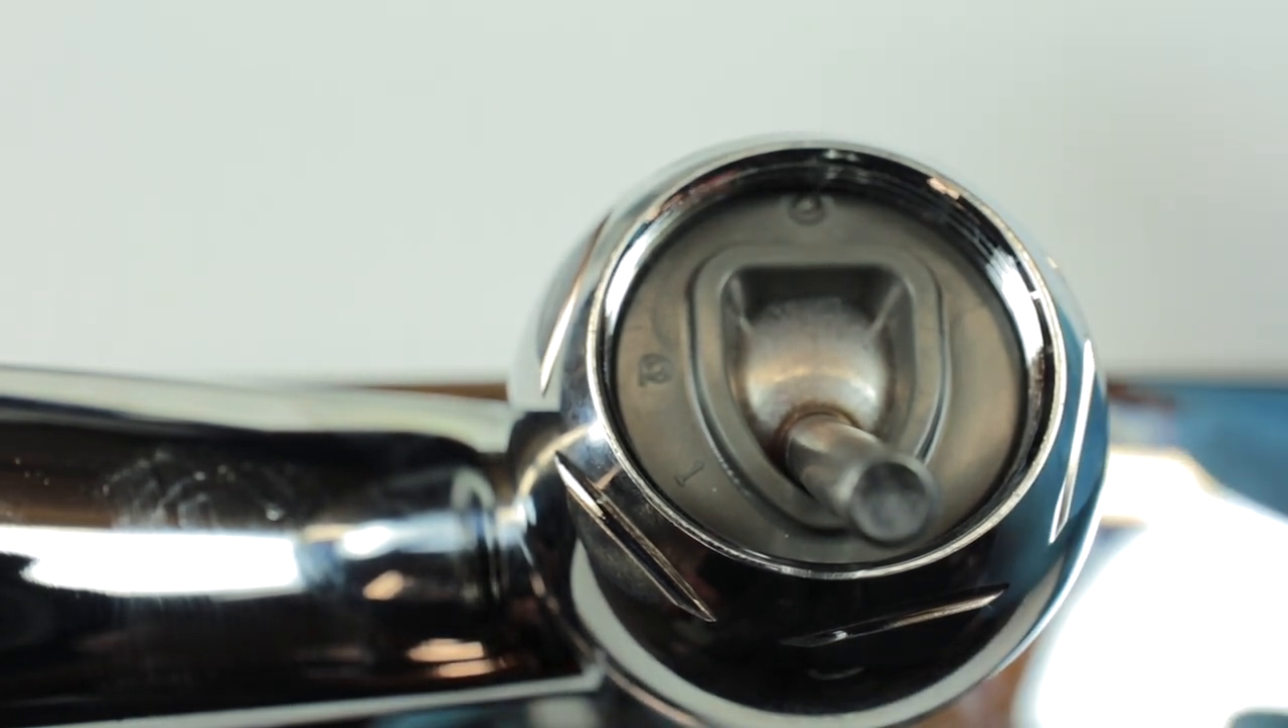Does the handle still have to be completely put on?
Yes.